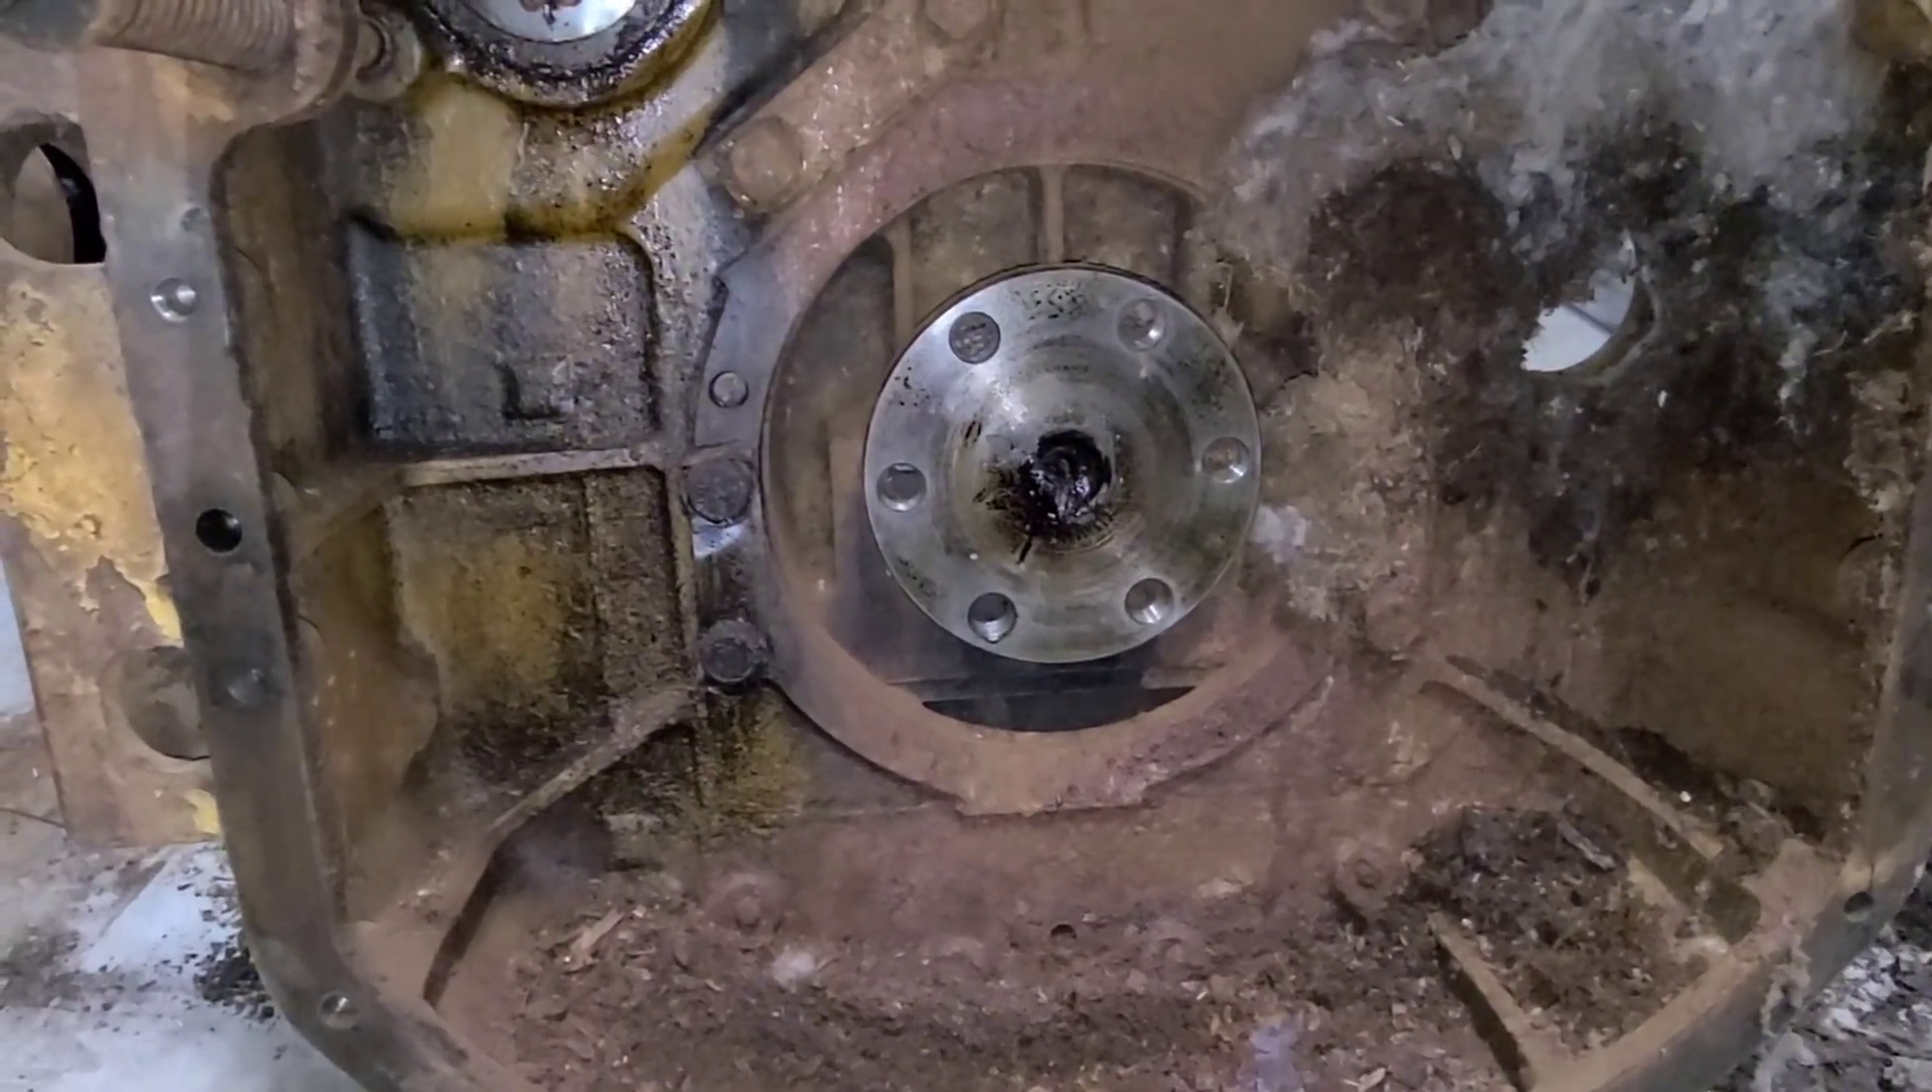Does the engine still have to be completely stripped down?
Yes.